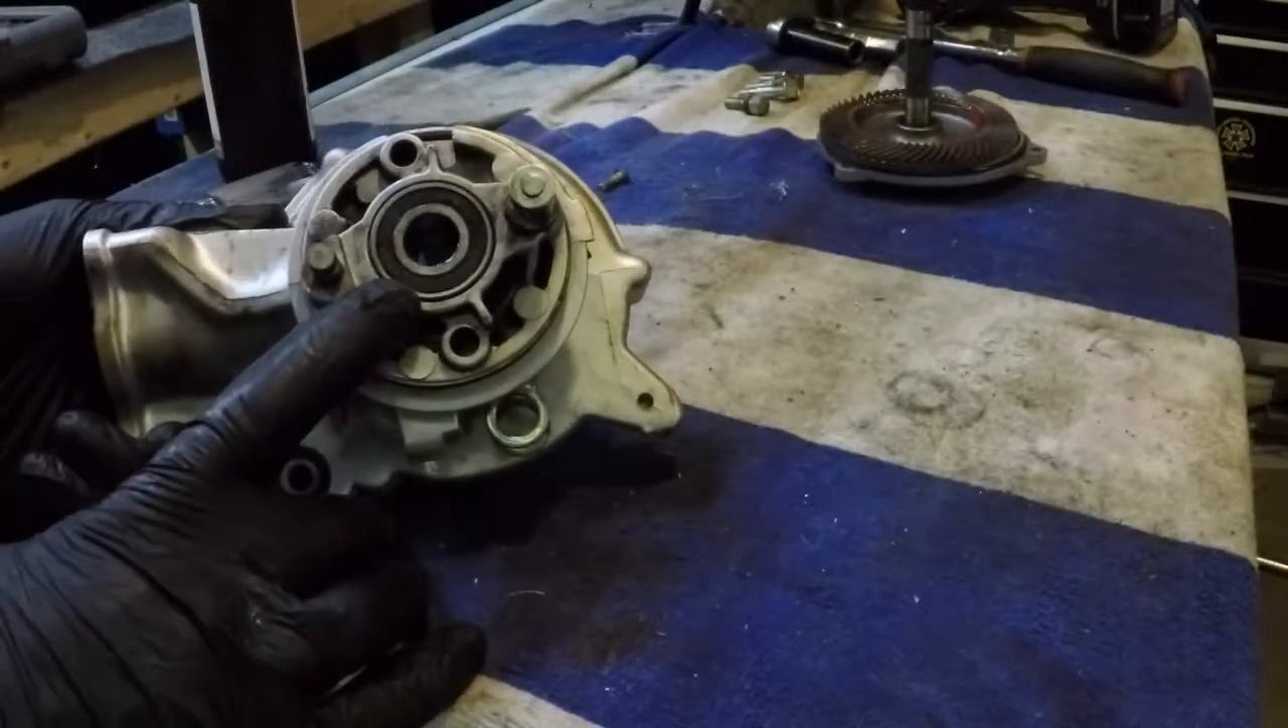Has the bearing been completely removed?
No.